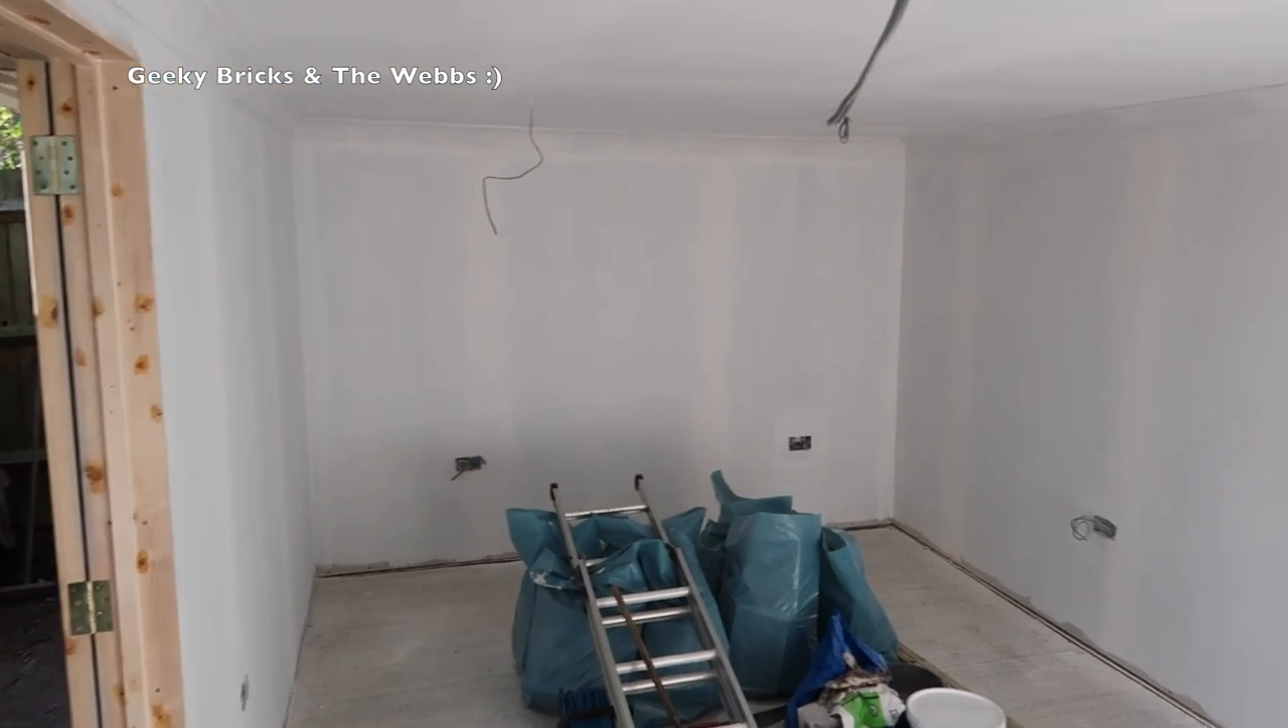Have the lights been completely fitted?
No.